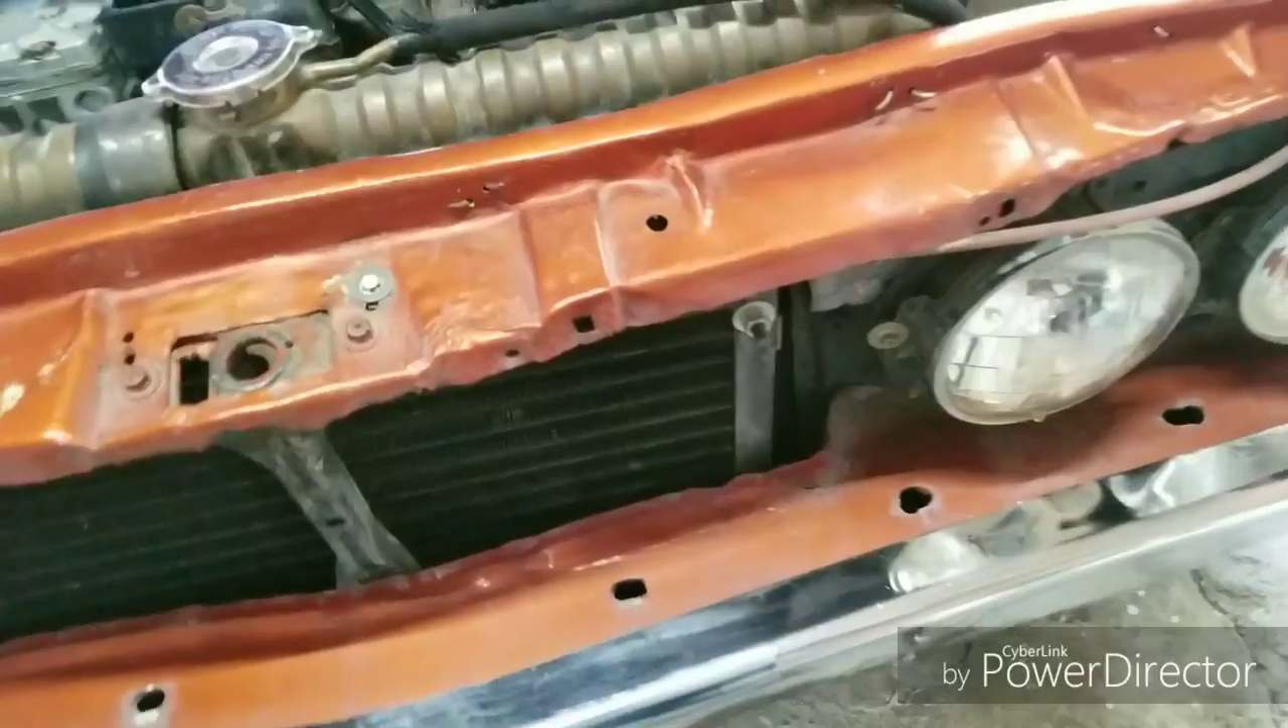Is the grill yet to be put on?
Yes.